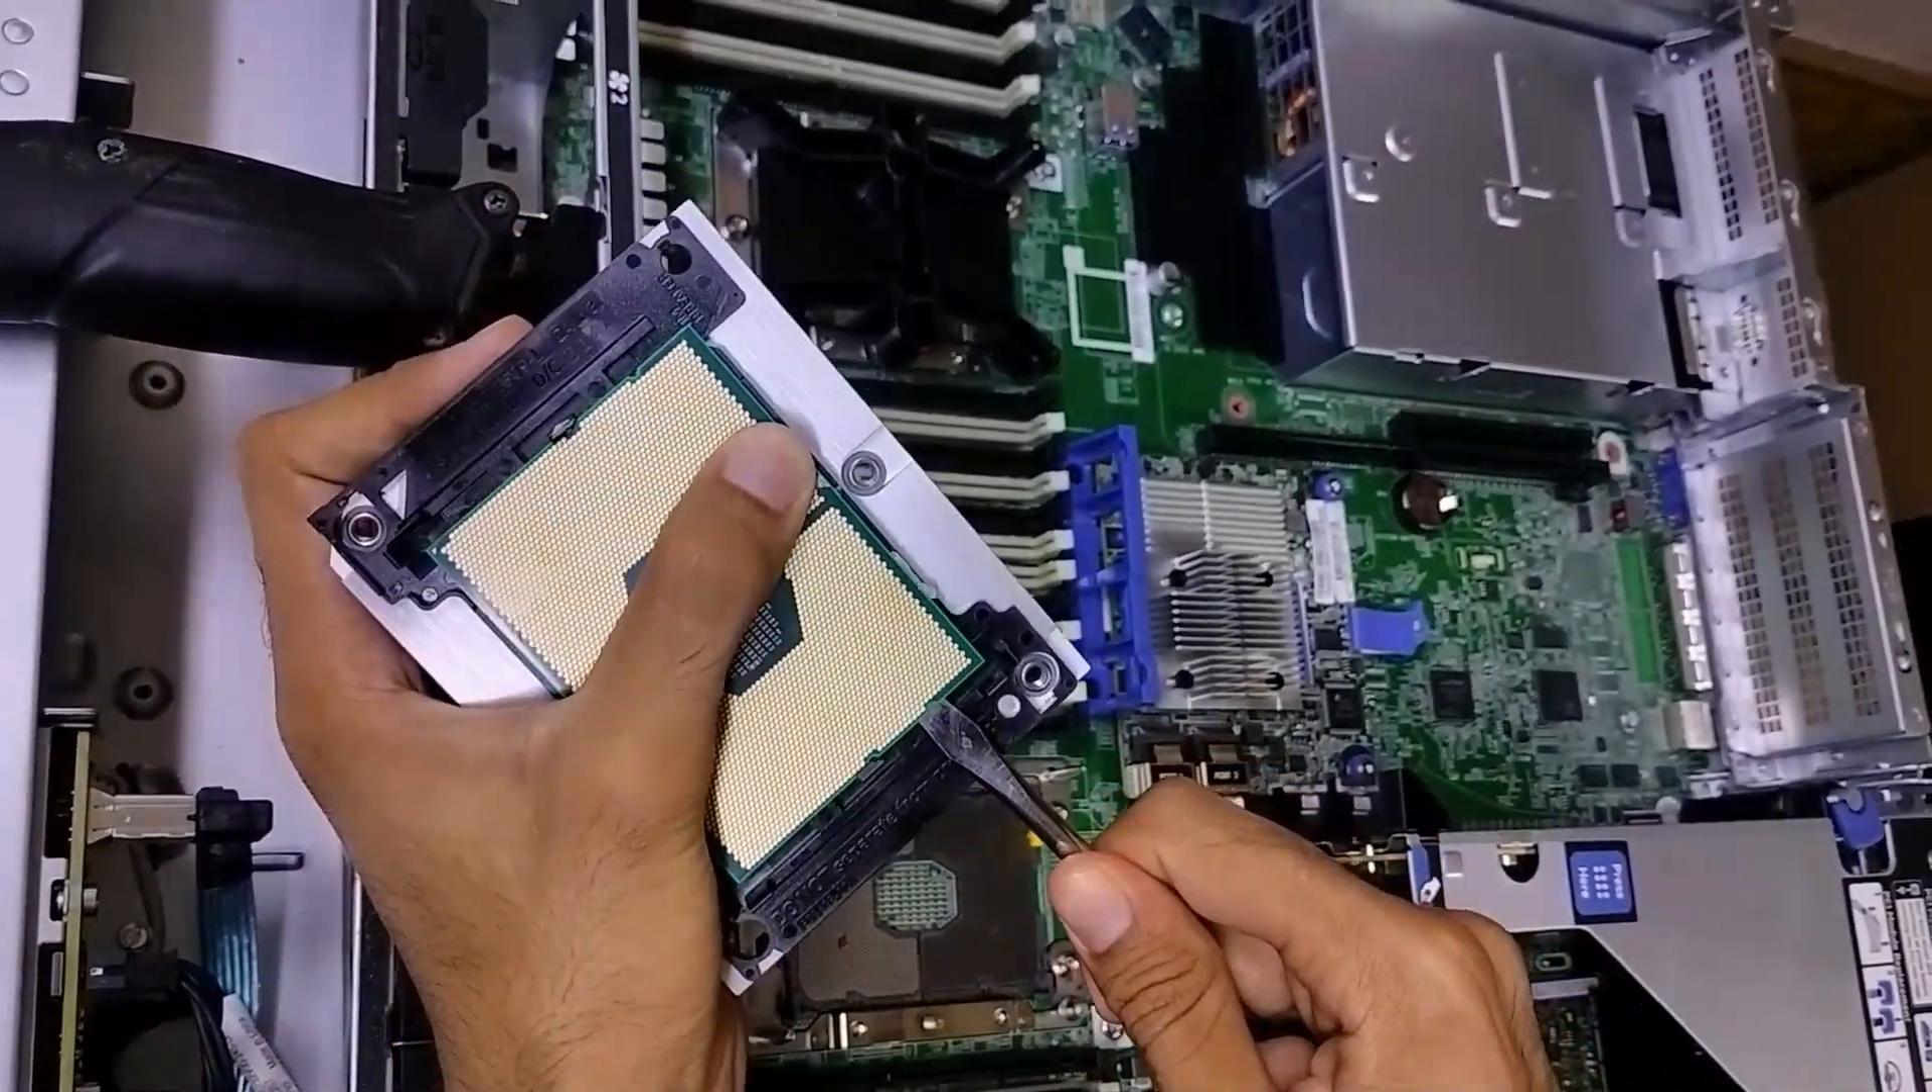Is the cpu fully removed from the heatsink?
No.